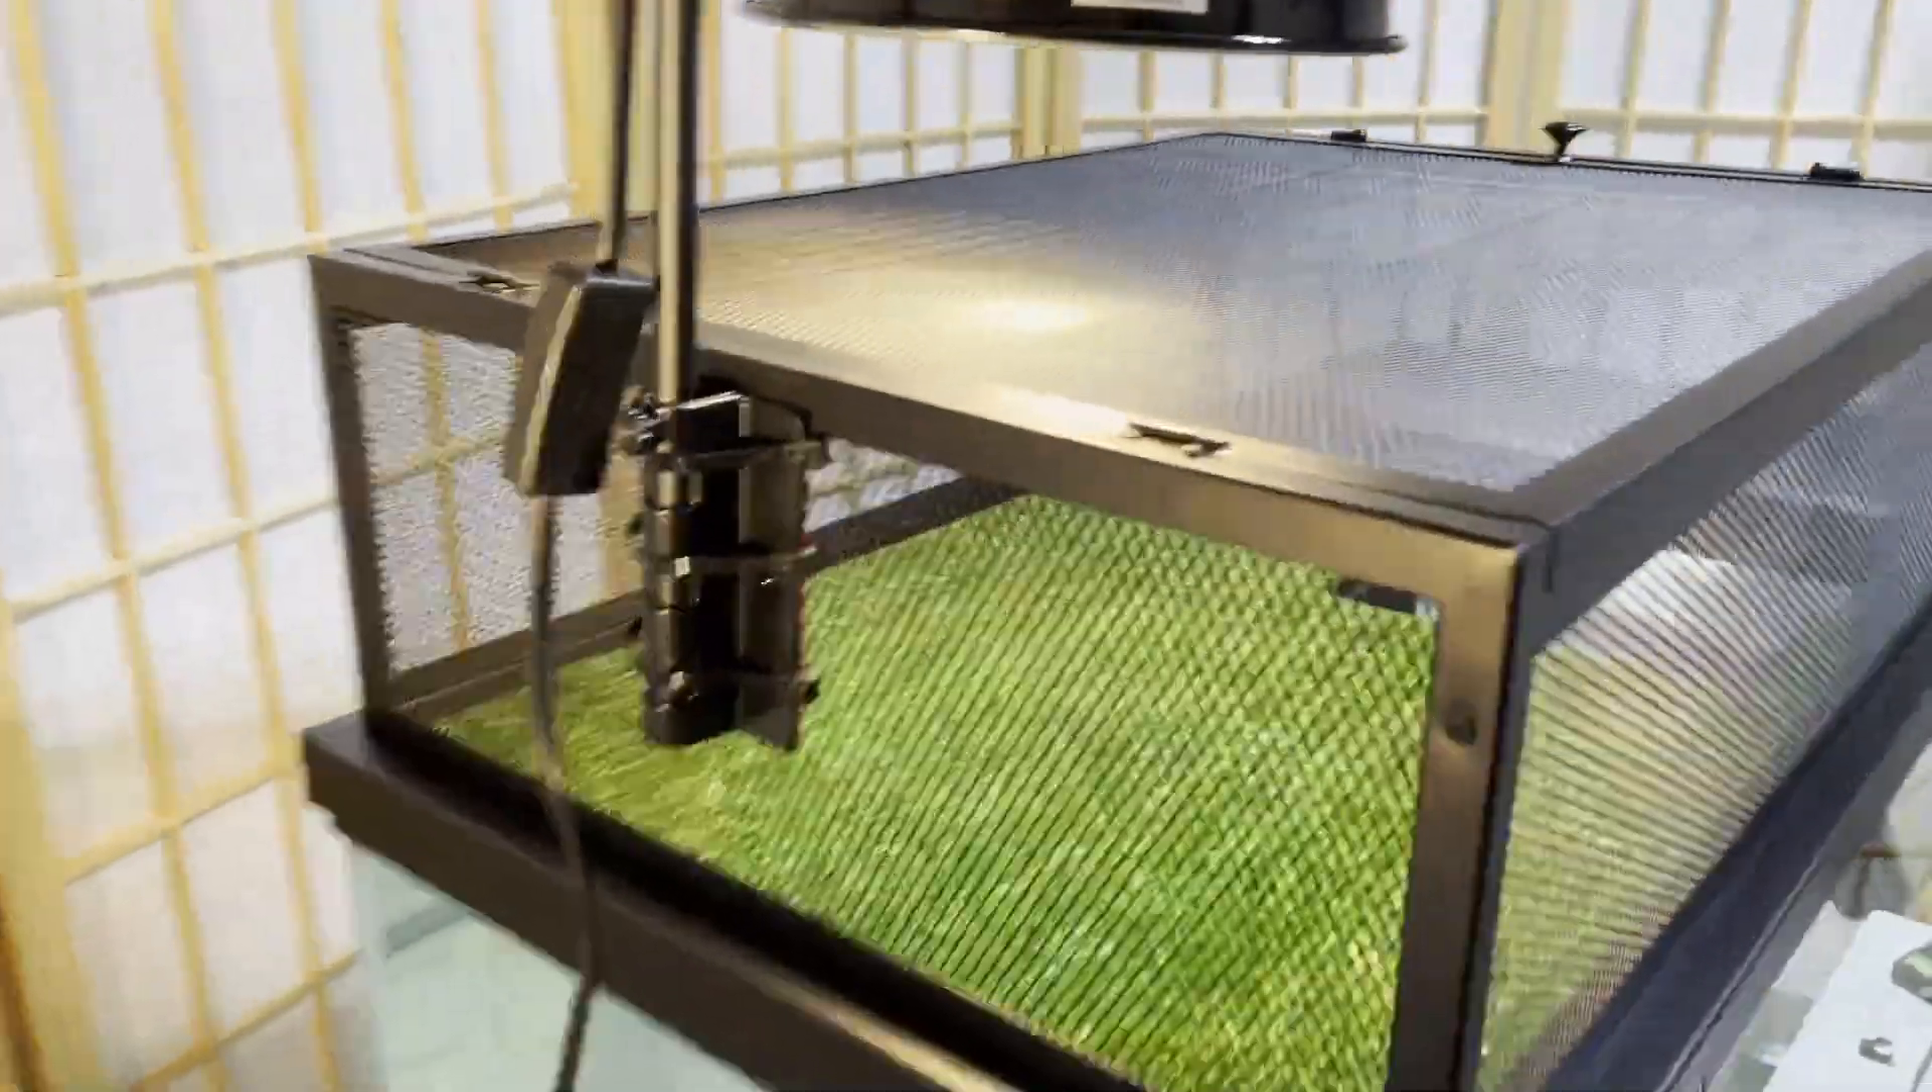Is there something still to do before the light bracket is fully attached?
No.